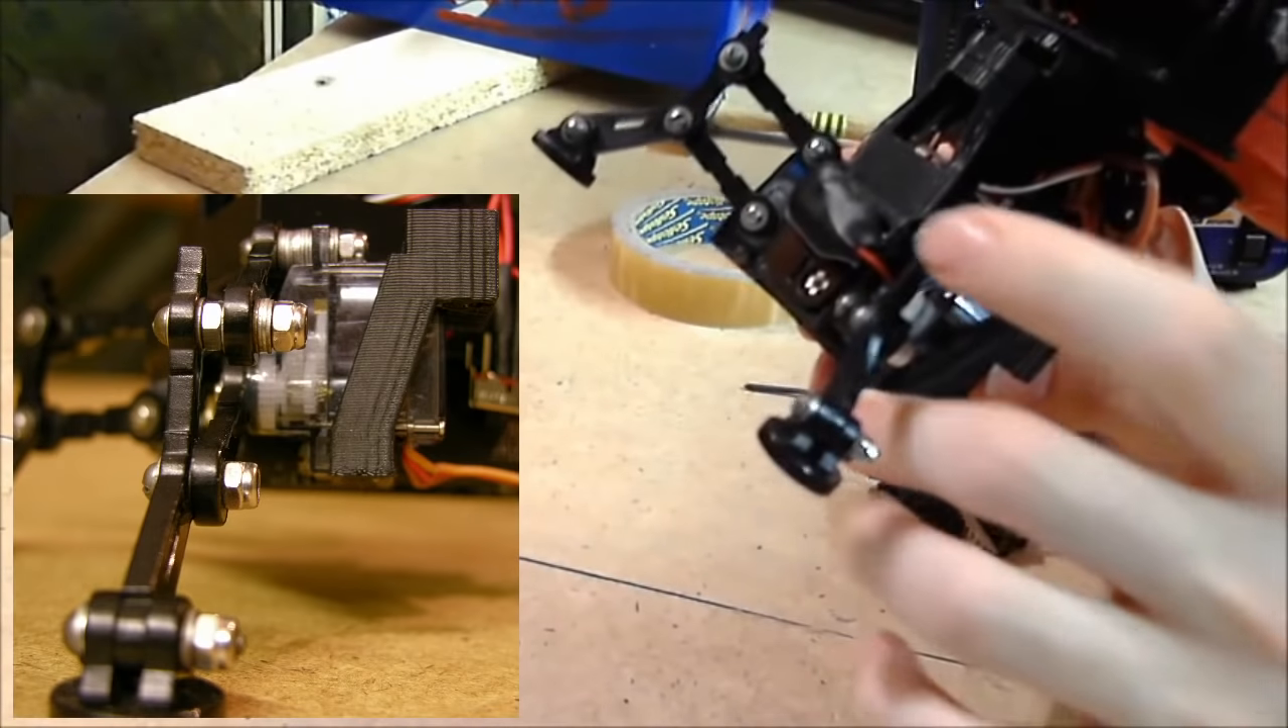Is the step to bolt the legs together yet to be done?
No.